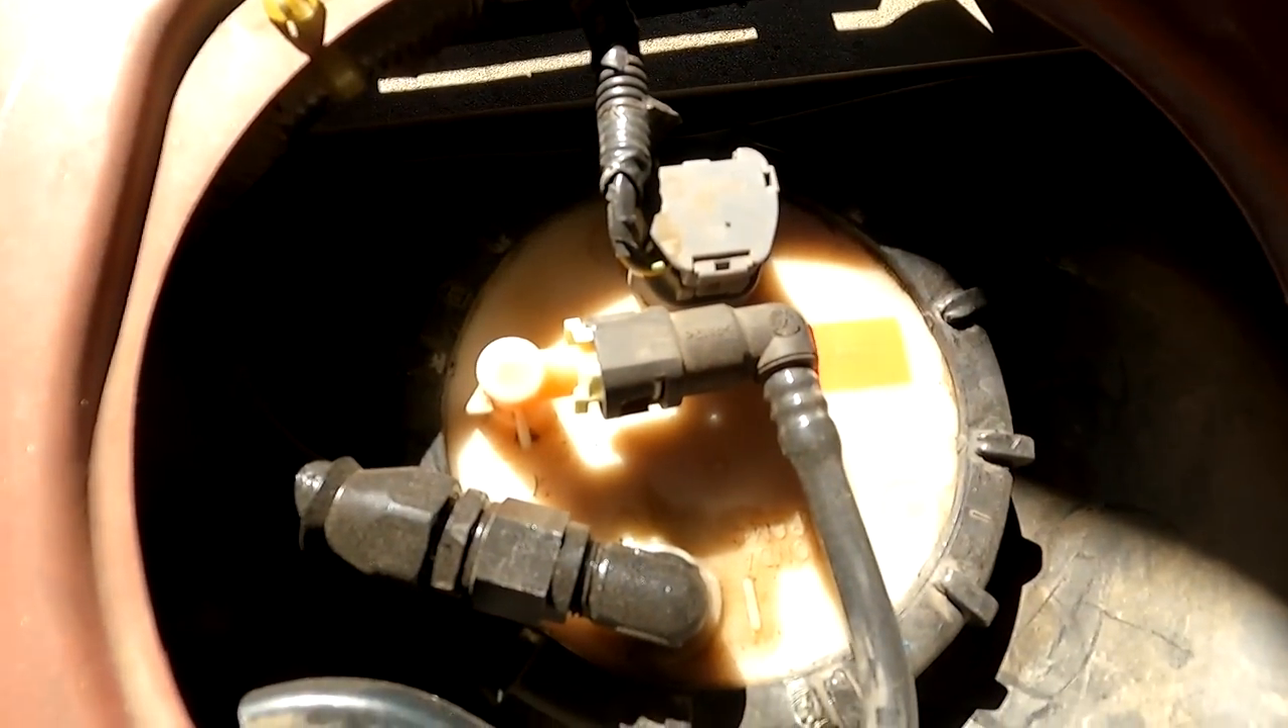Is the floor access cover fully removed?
Yes.